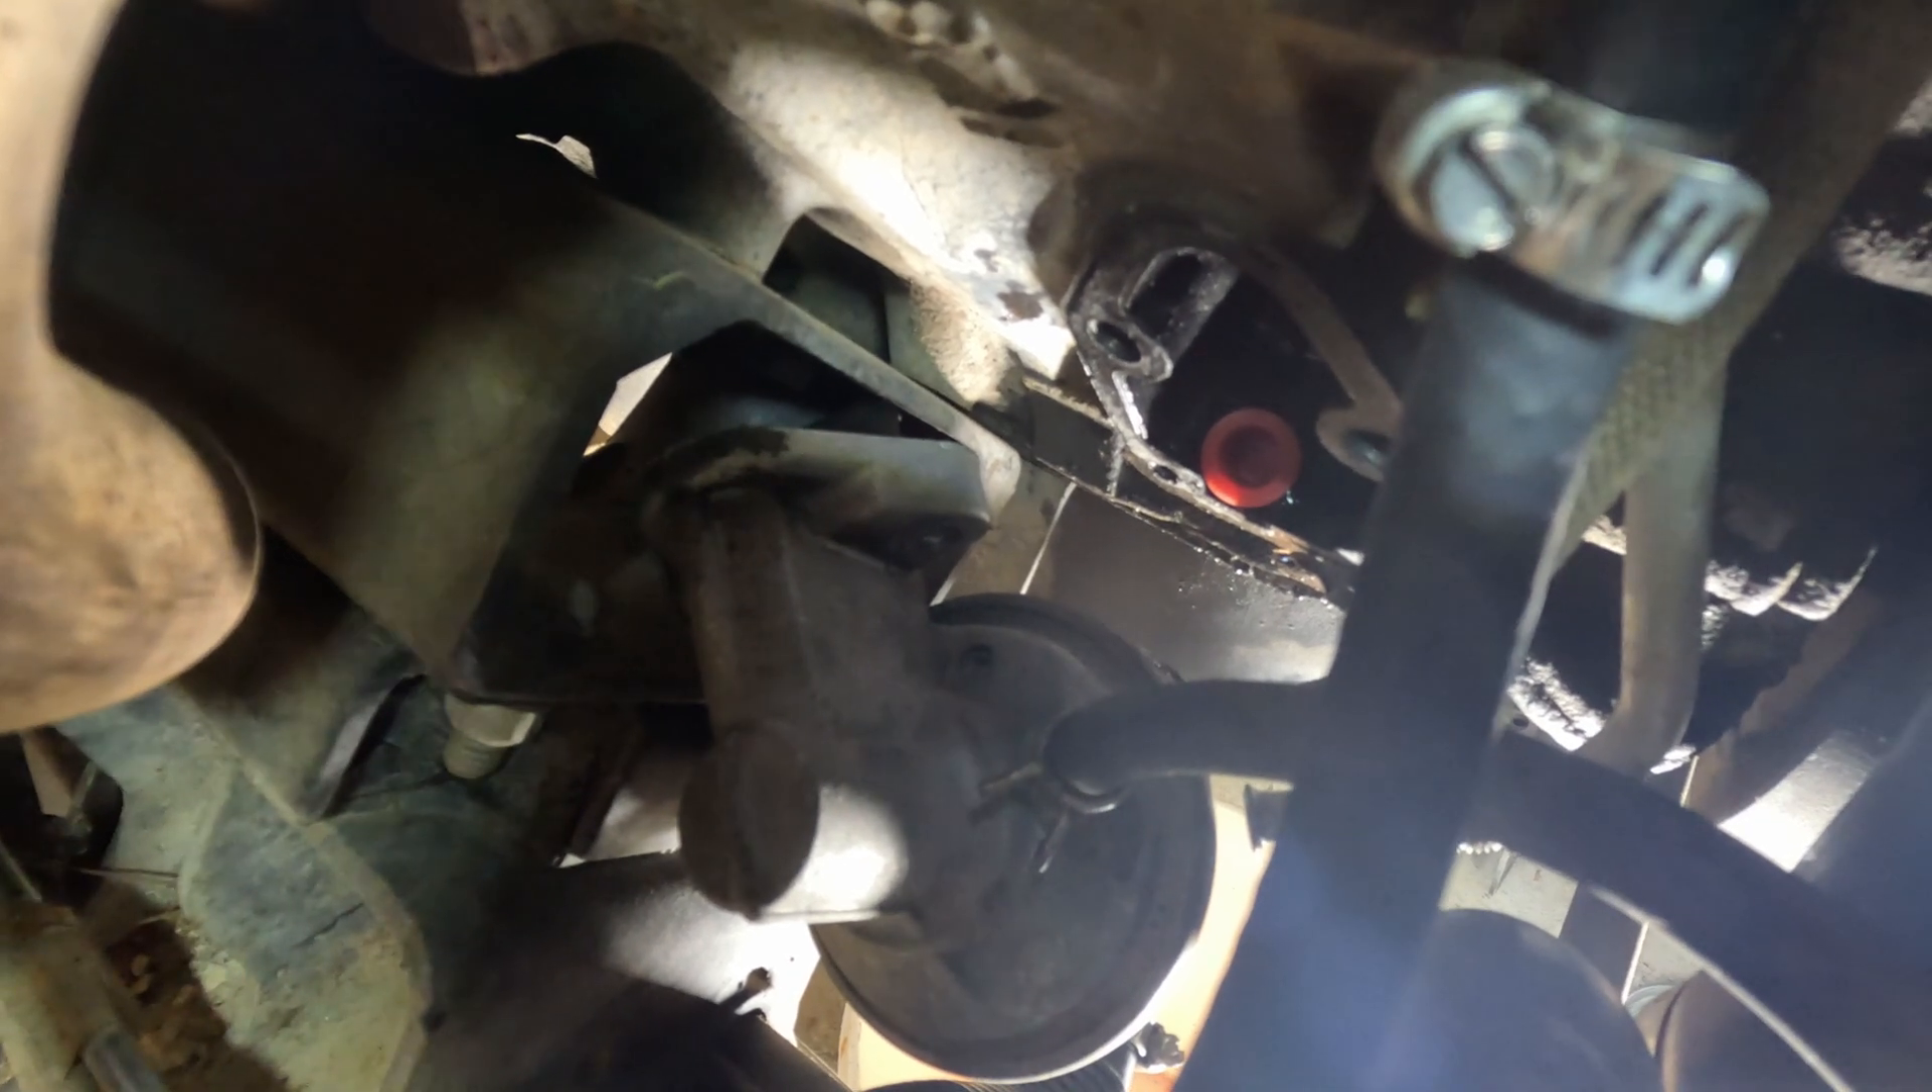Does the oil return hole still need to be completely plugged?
No.